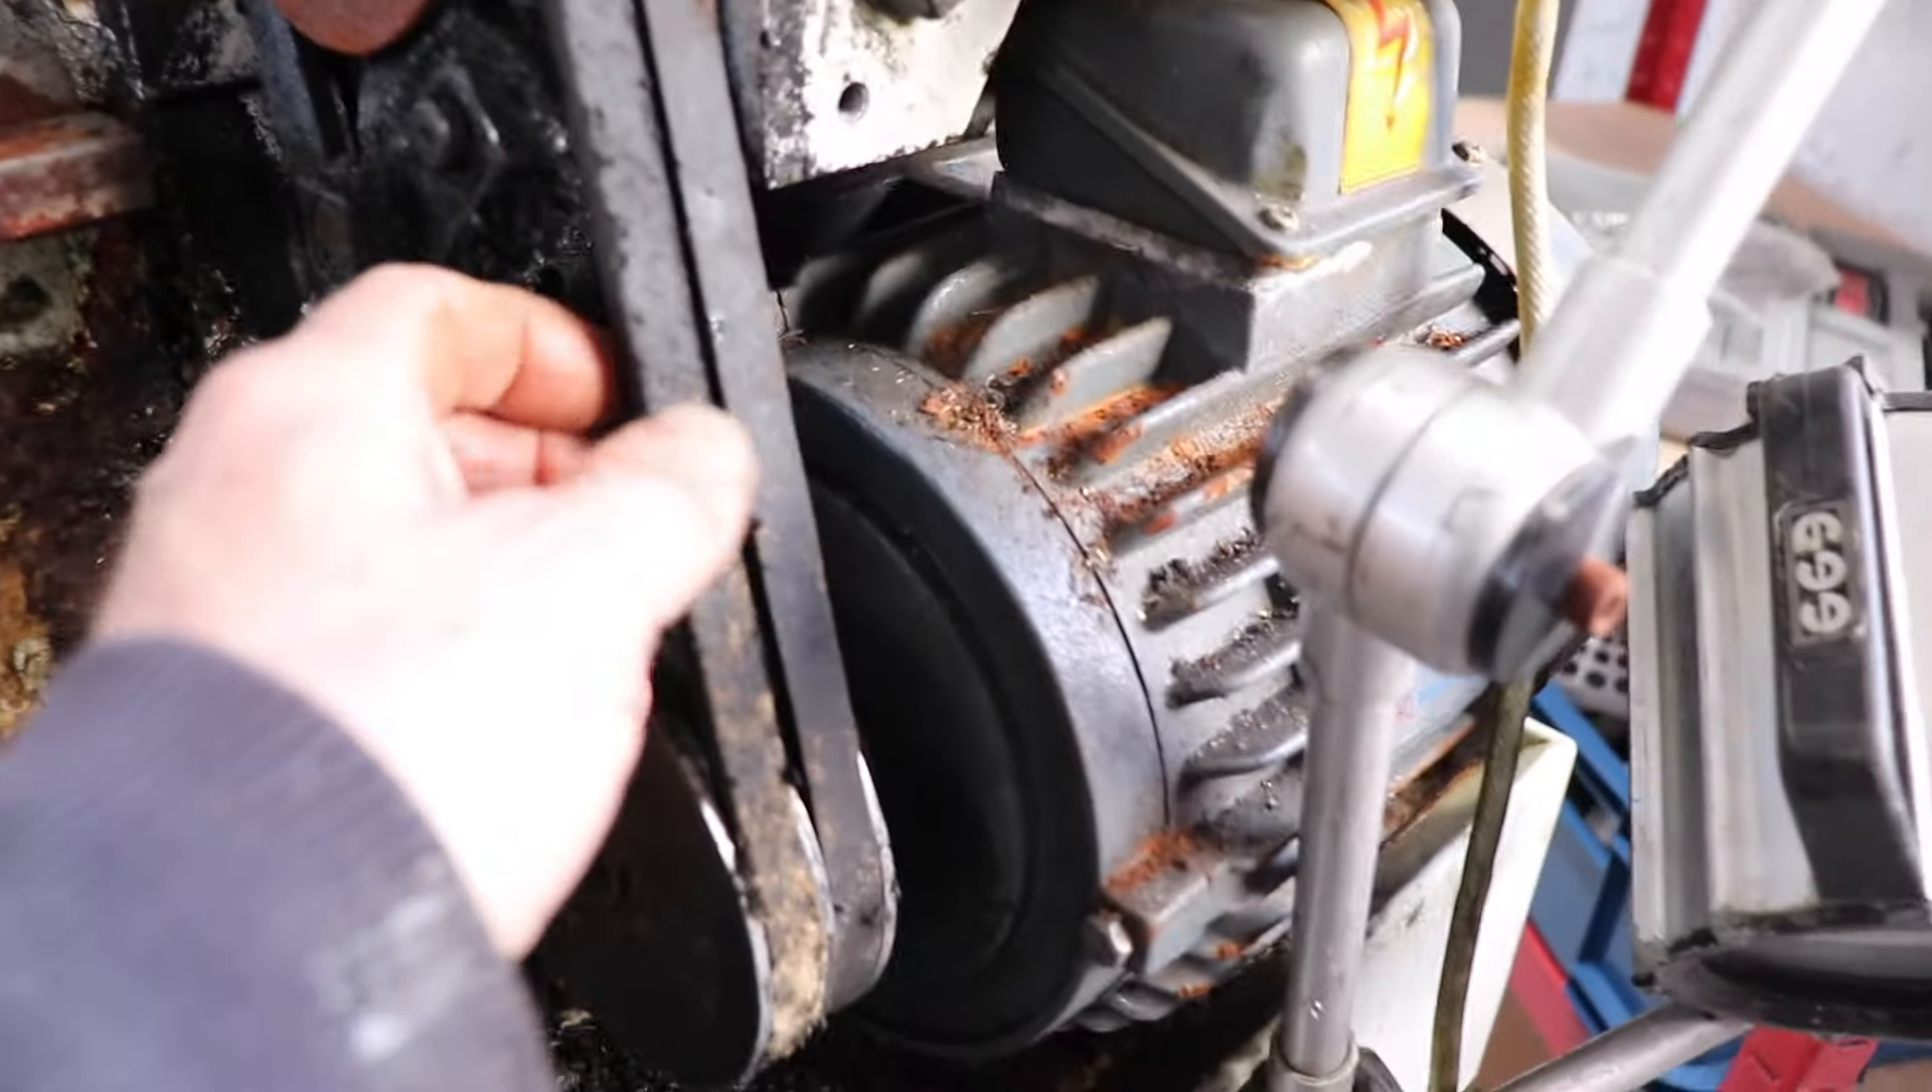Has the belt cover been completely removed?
Yes.